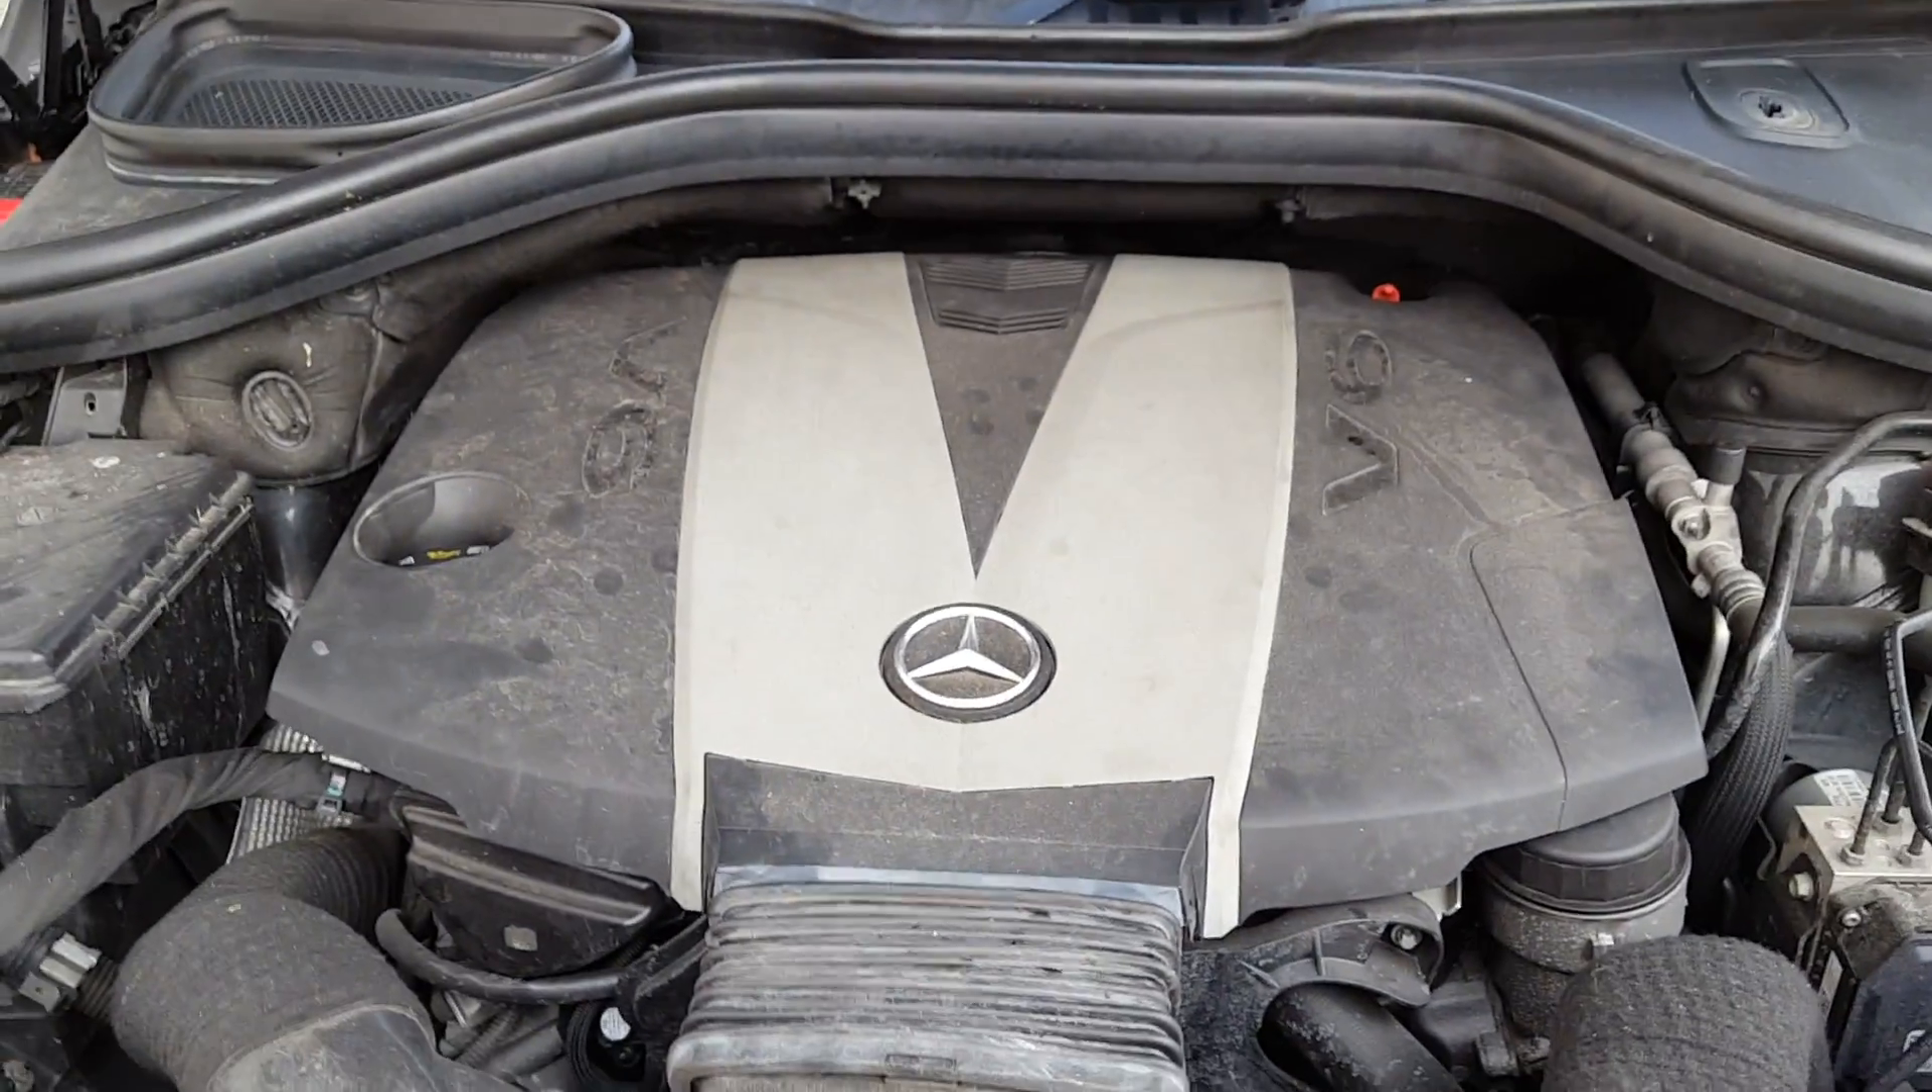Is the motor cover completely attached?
Yes.